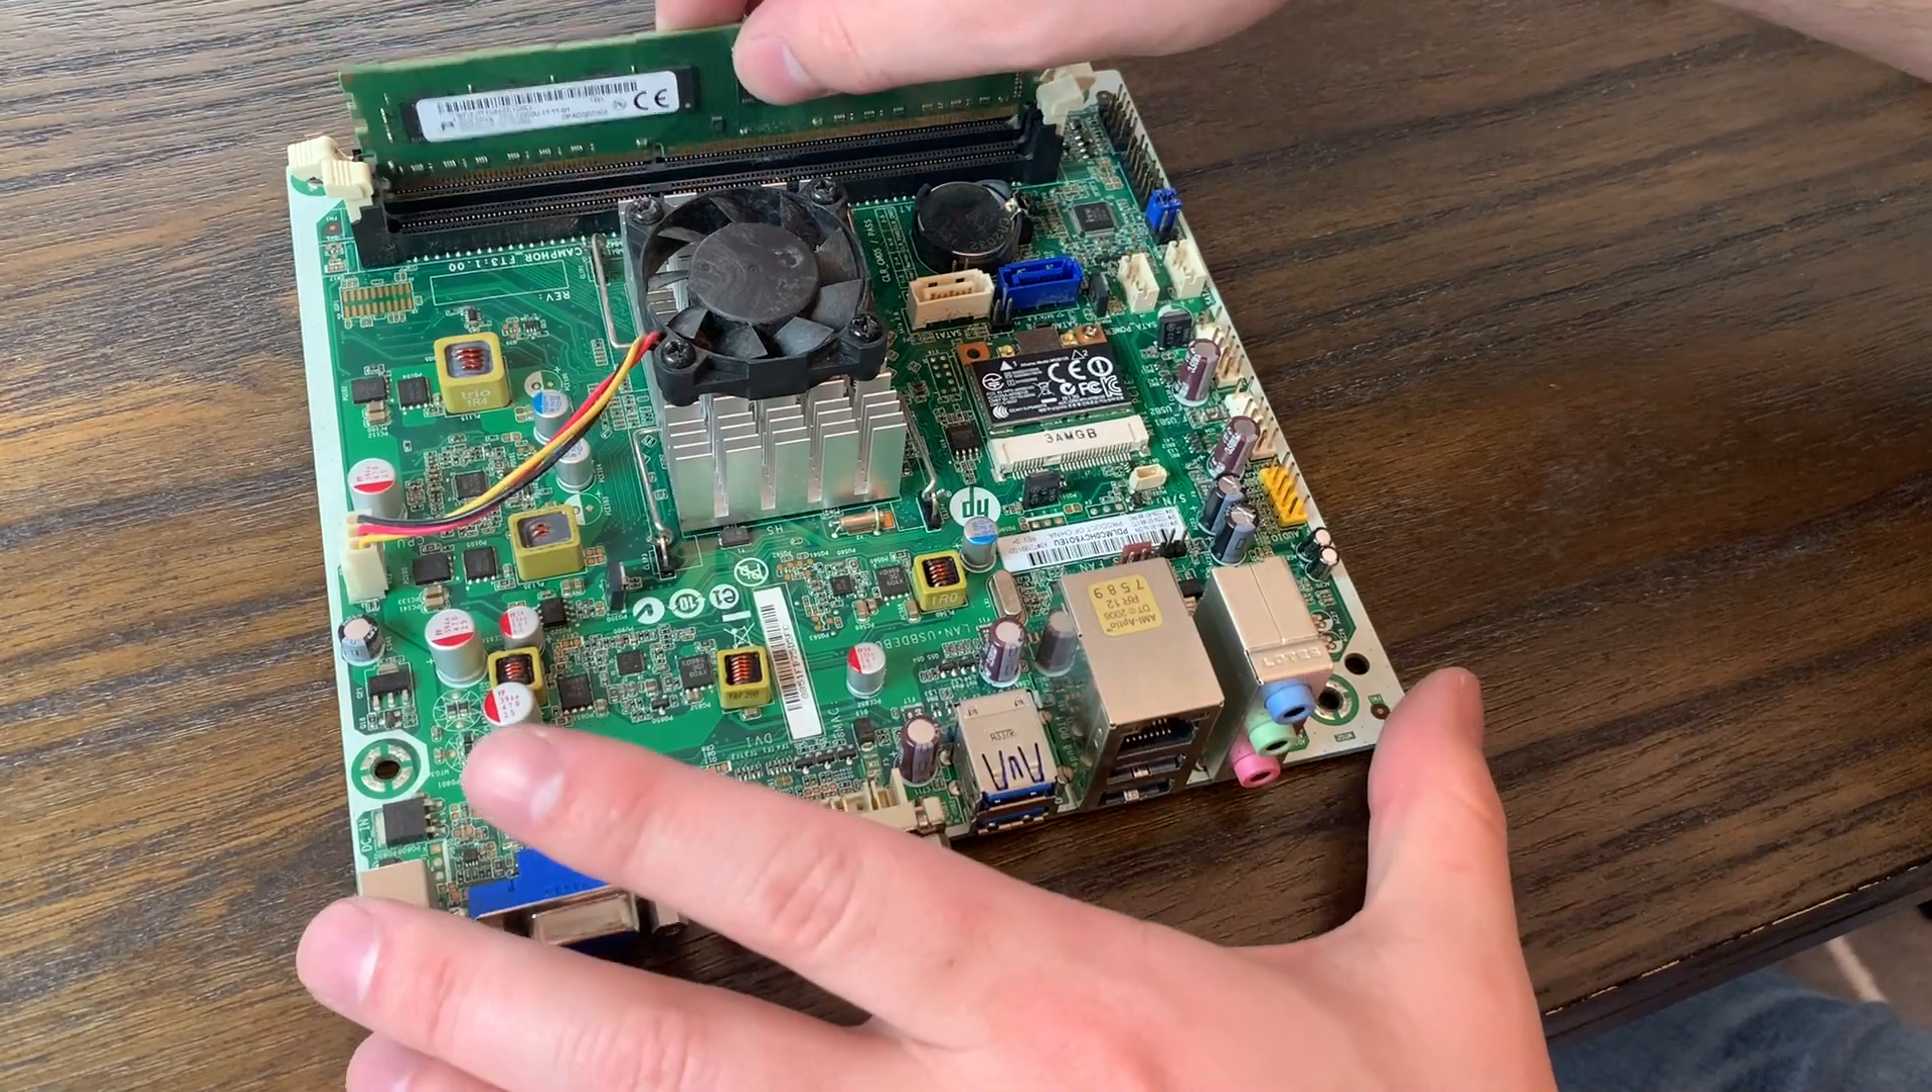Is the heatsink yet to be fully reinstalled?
No.